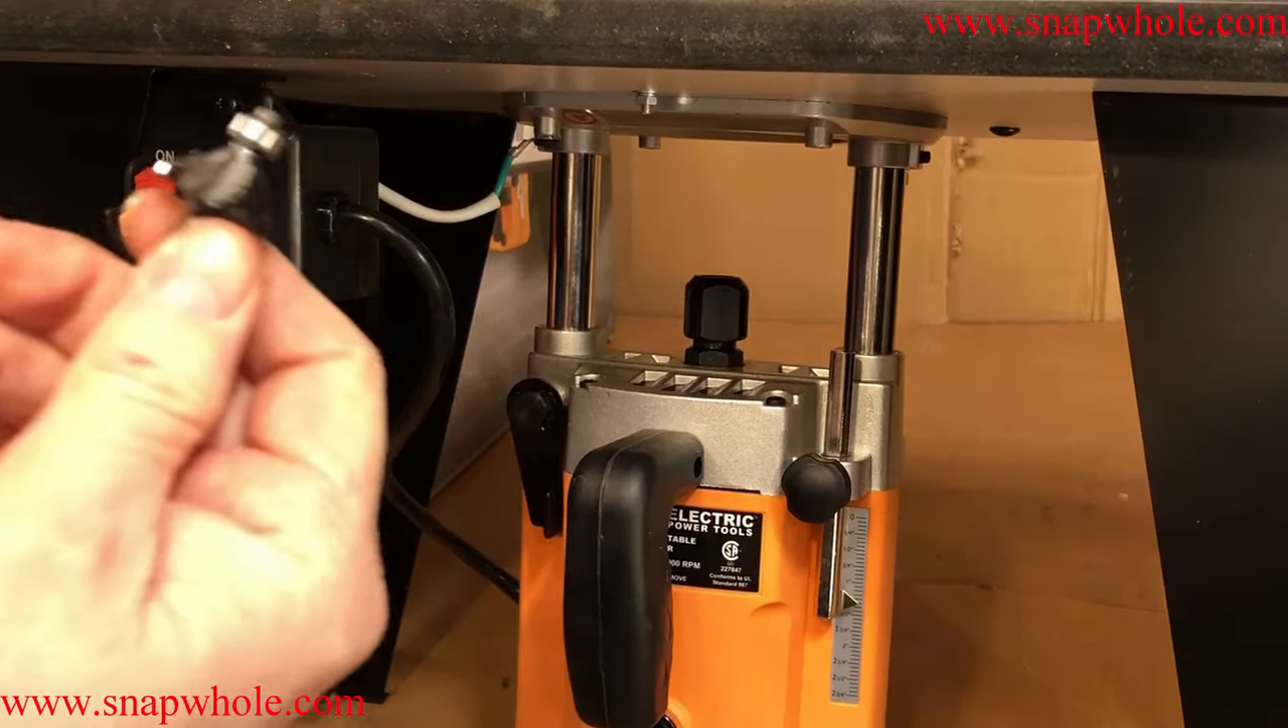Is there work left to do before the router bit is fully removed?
No.